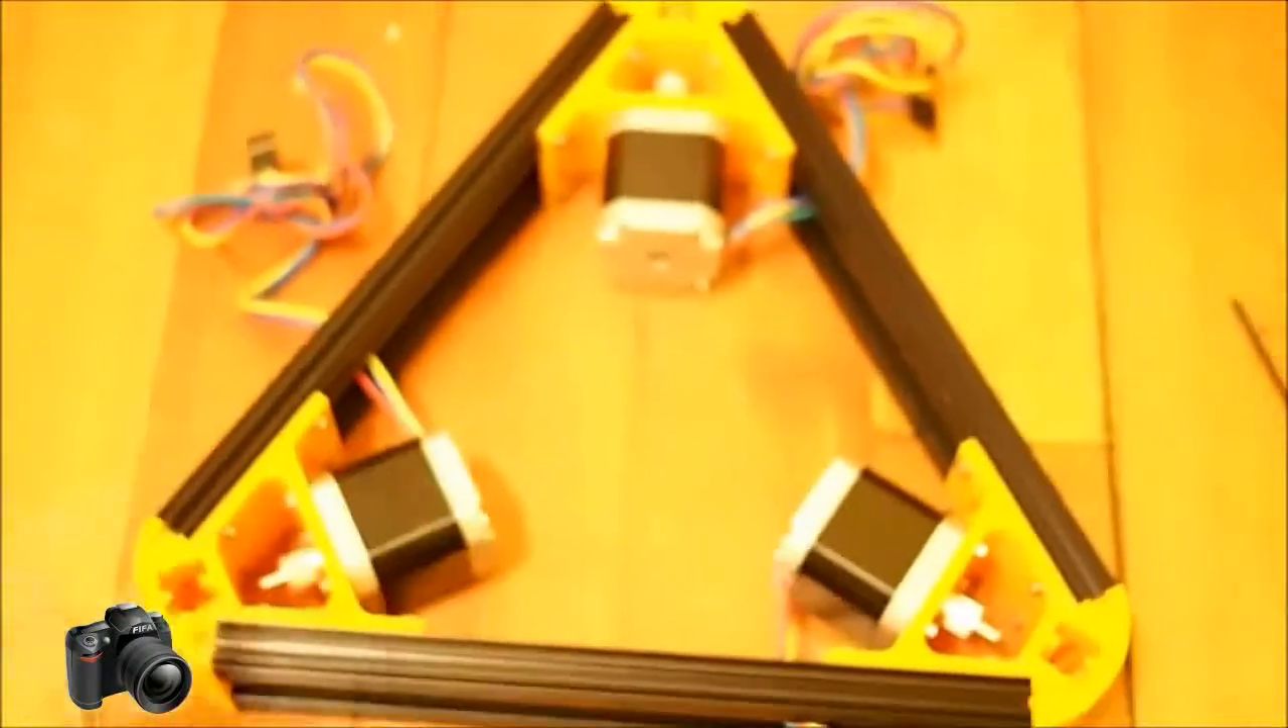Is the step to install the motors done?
Yes.